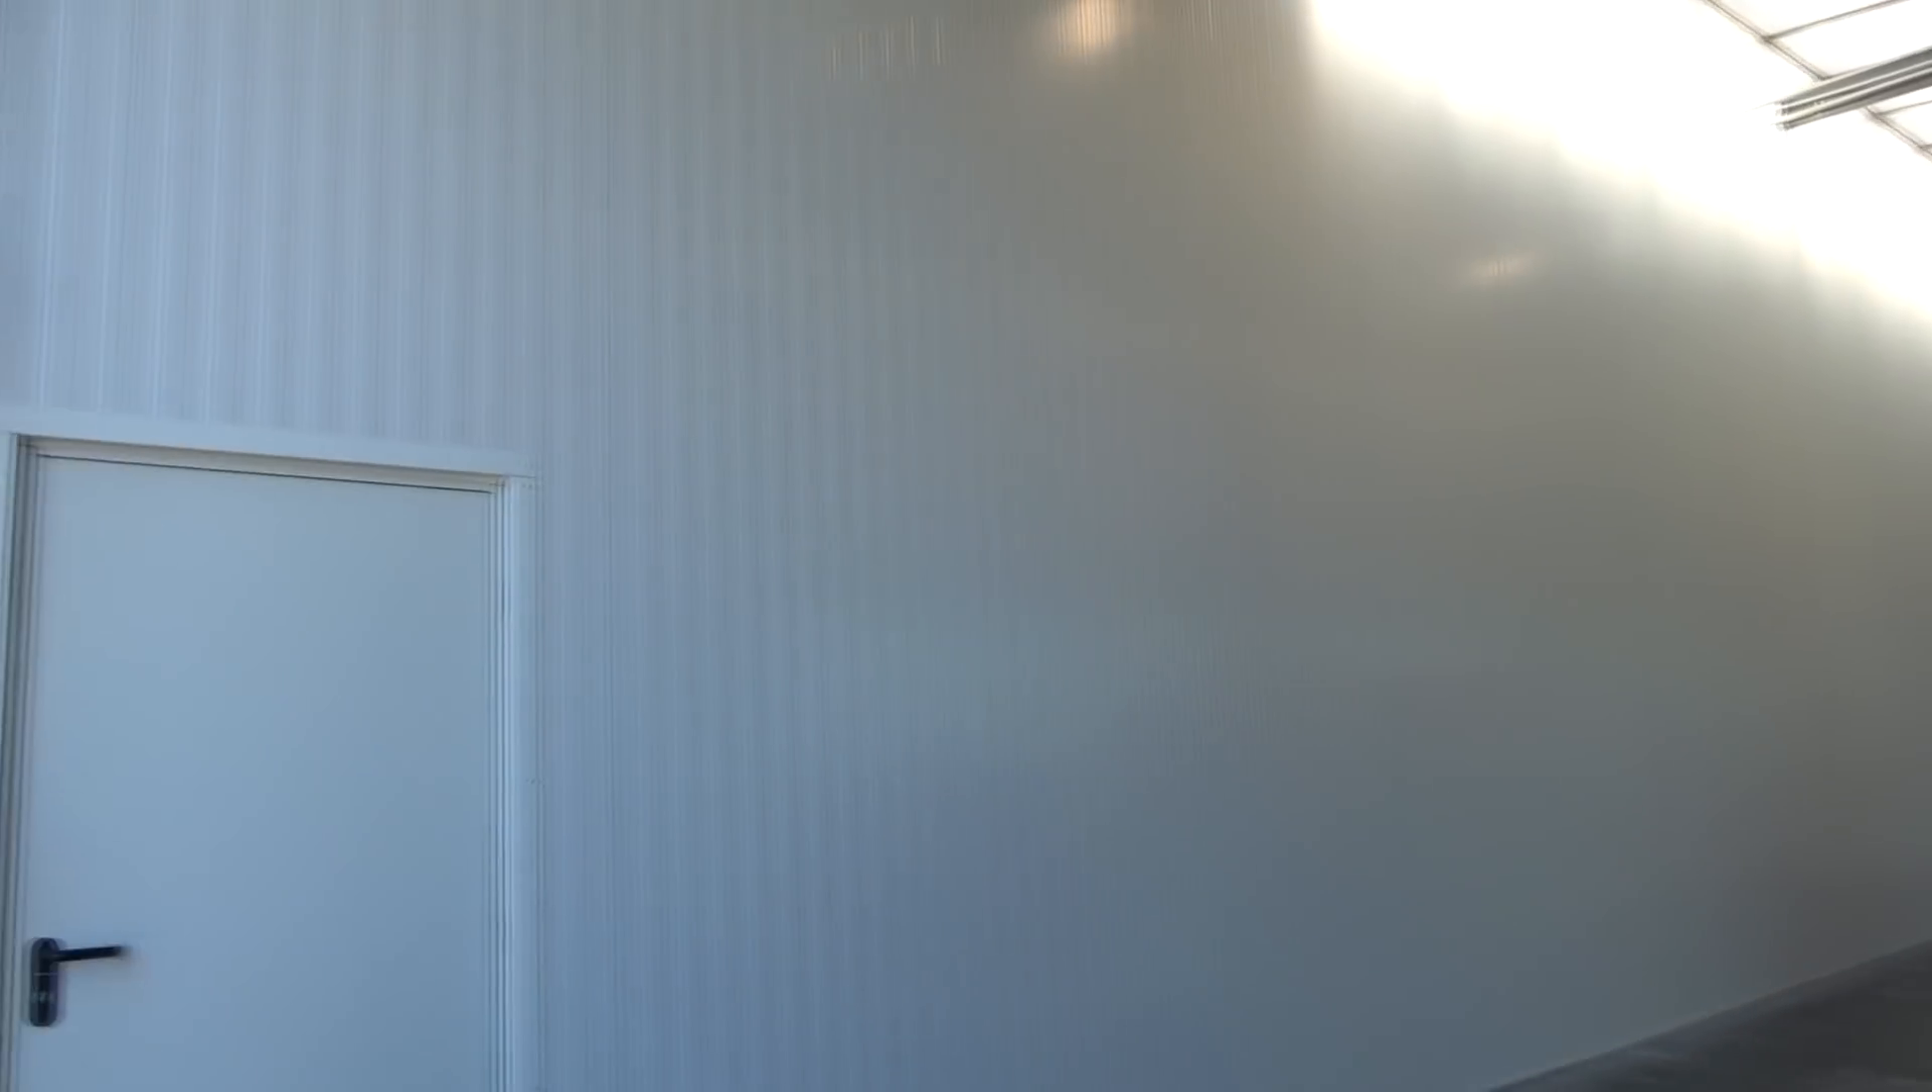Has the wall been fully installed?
Yes.